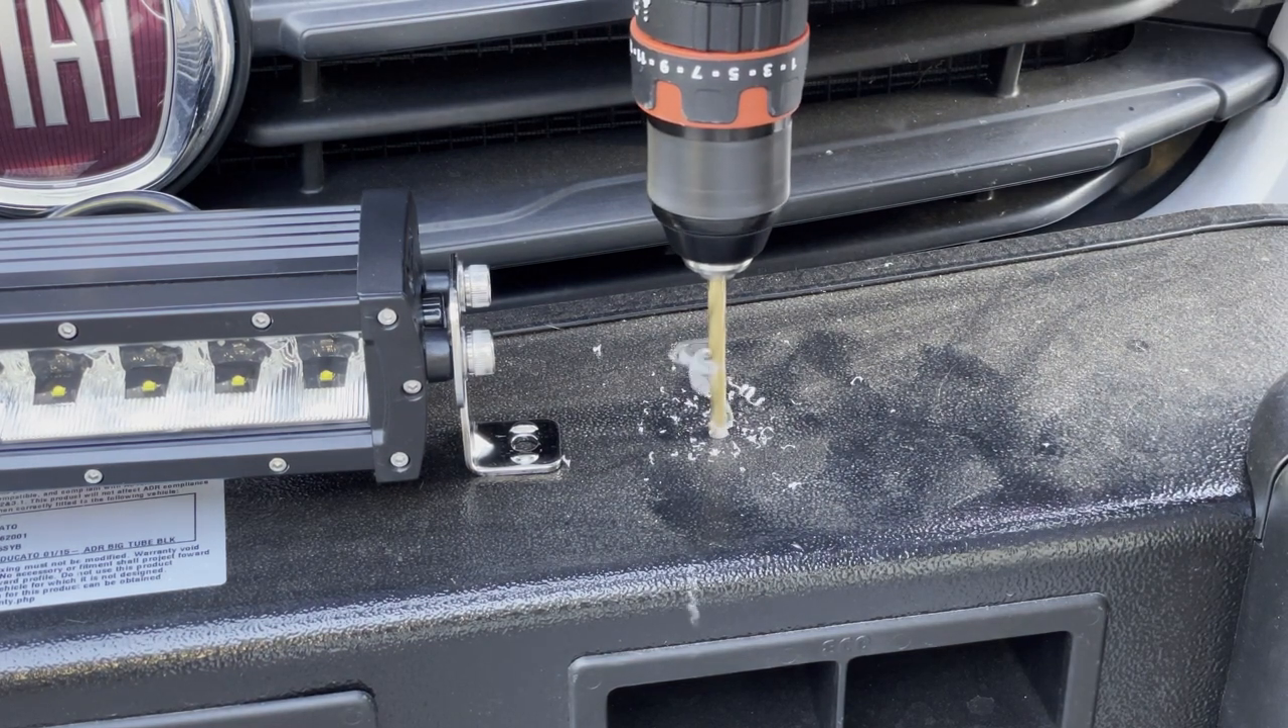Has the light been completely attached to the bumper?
No.